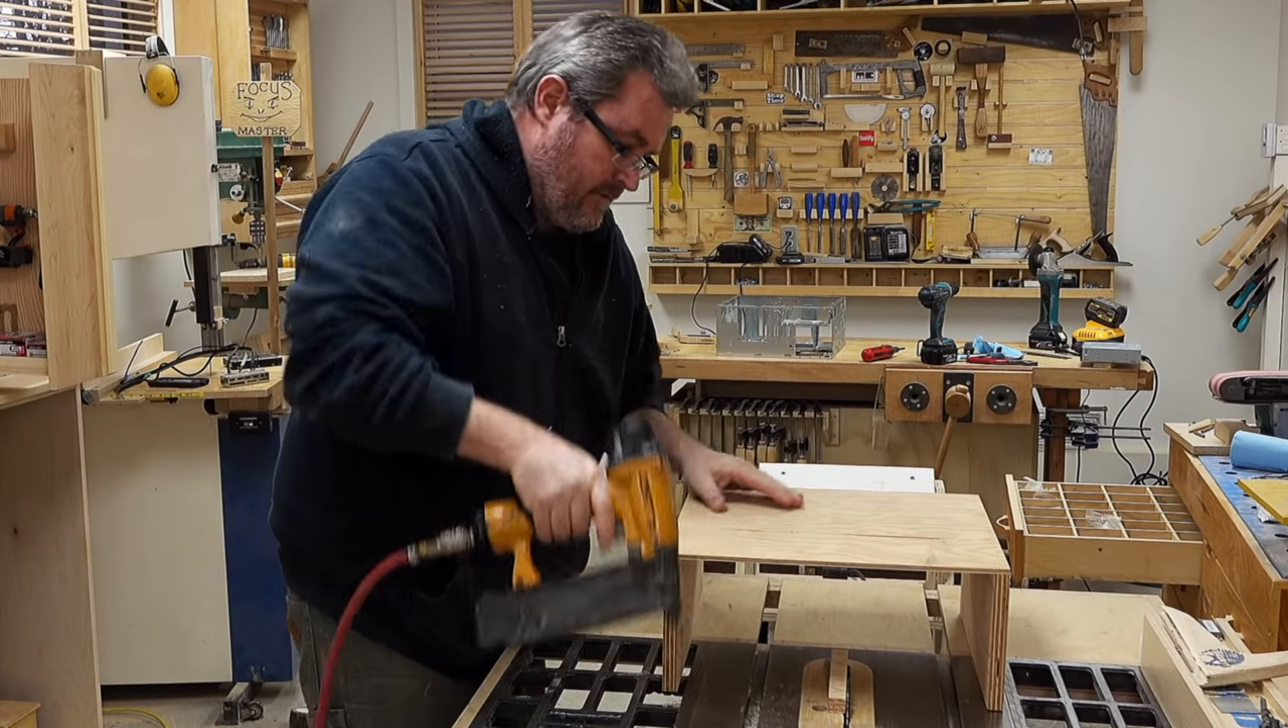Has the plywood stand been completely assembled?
No.